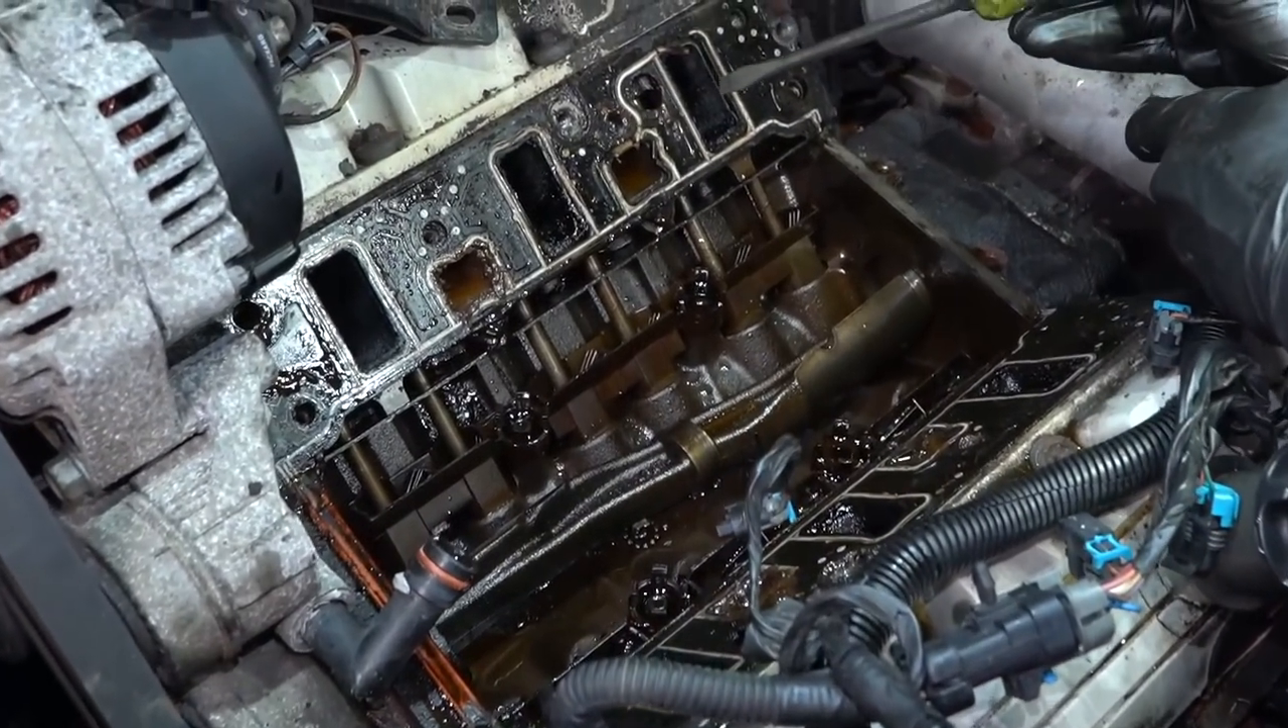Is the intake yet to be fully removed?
No.